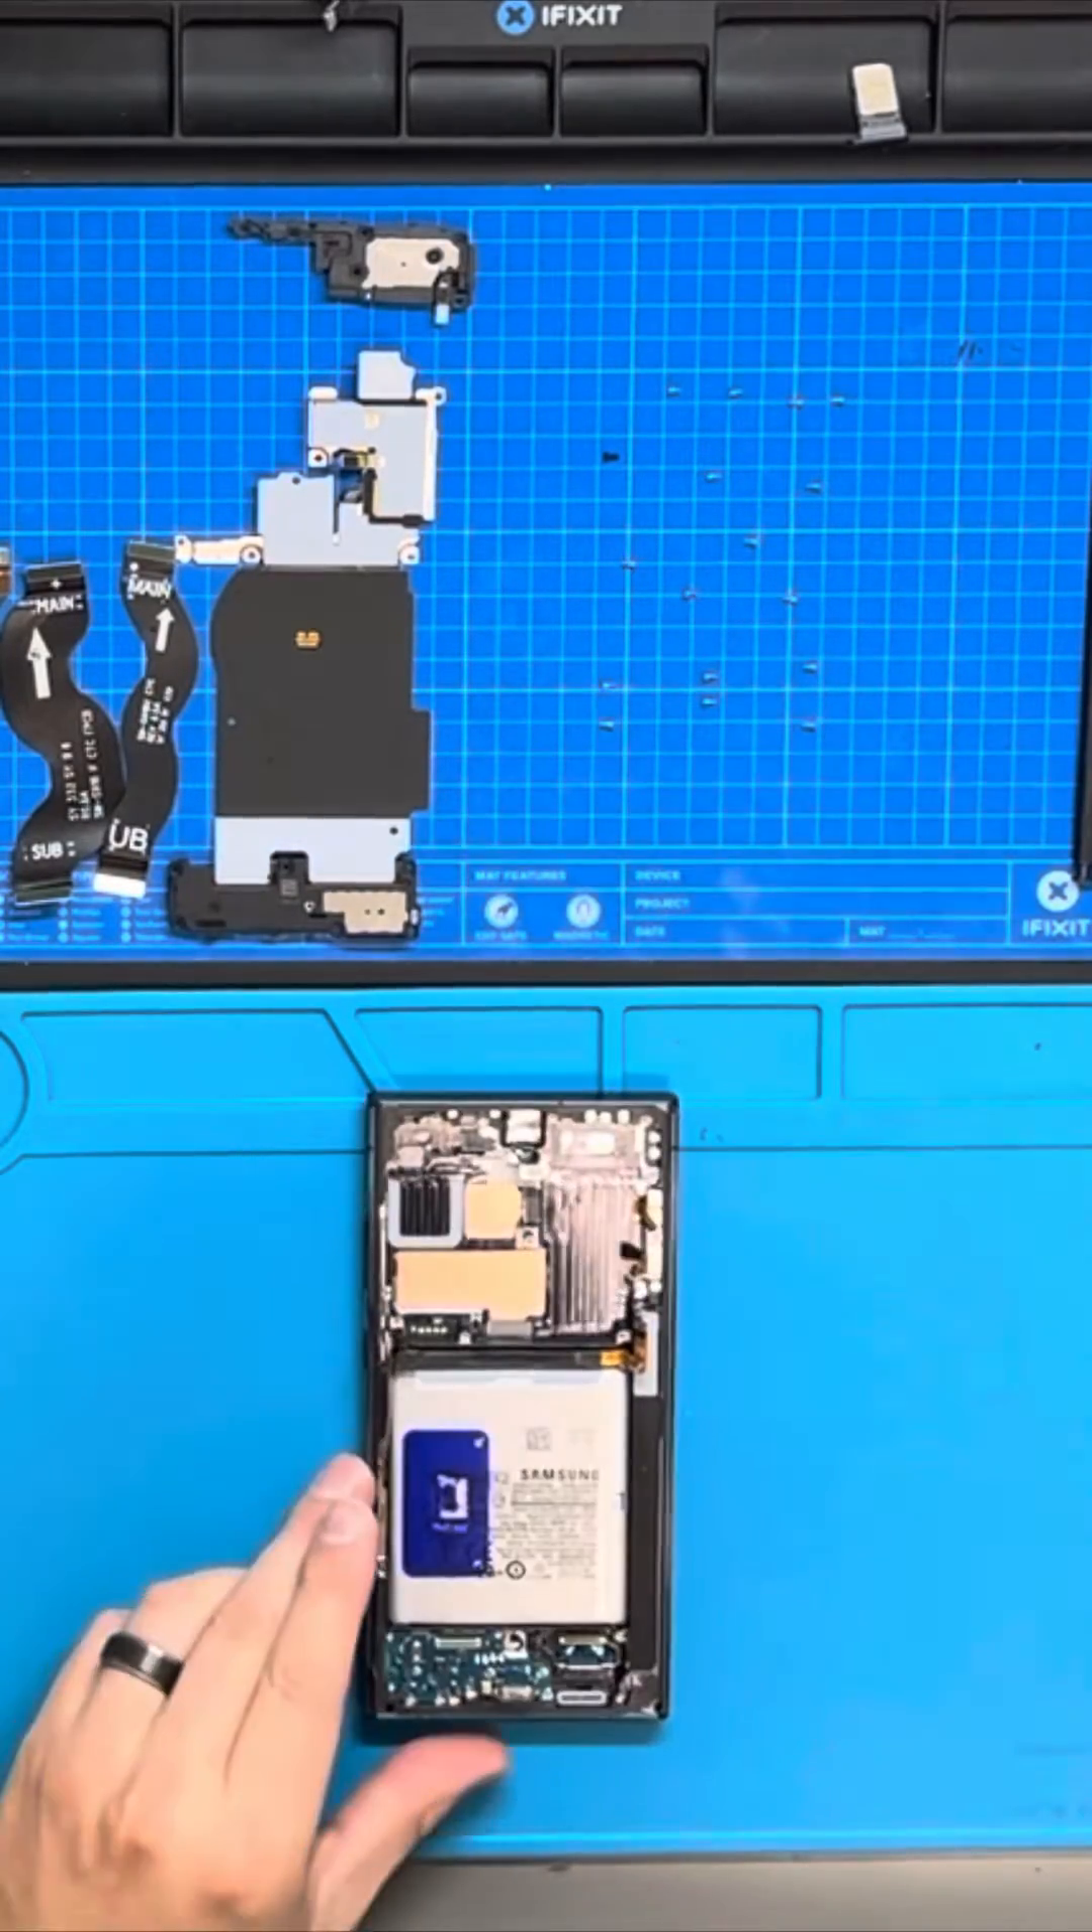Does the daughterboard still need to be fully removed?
Yes.